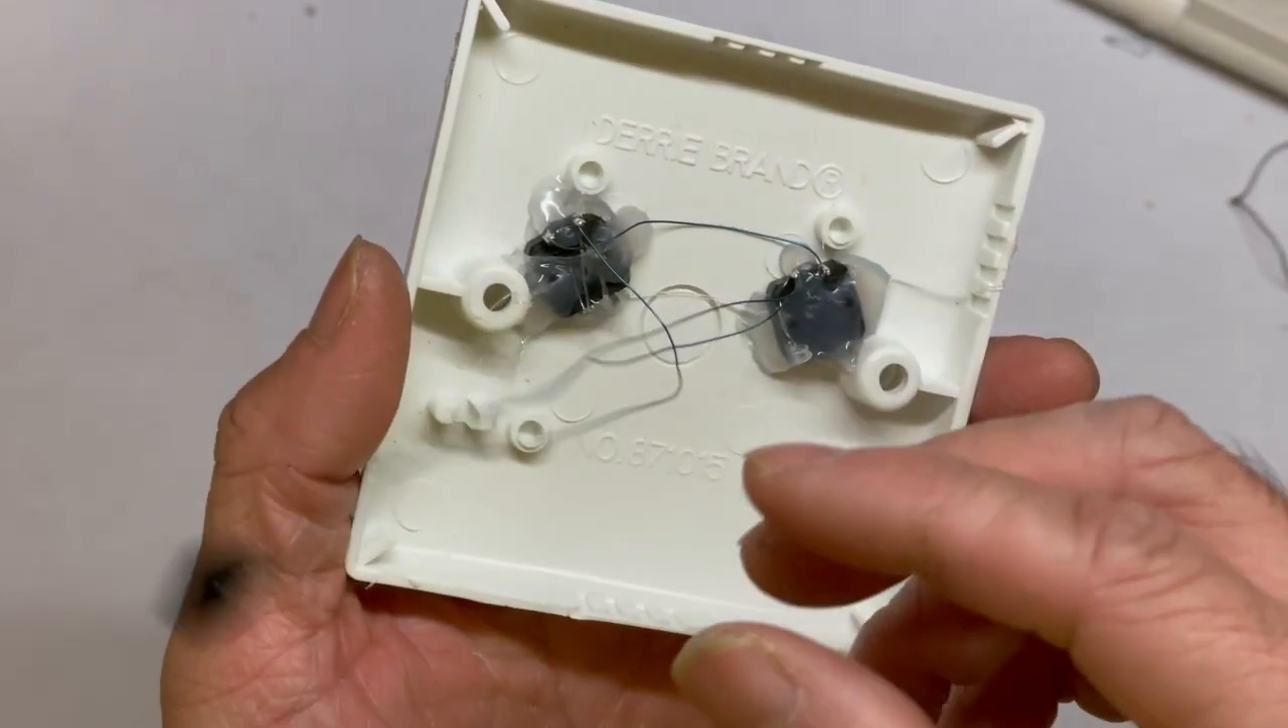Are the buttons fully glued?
Yes.